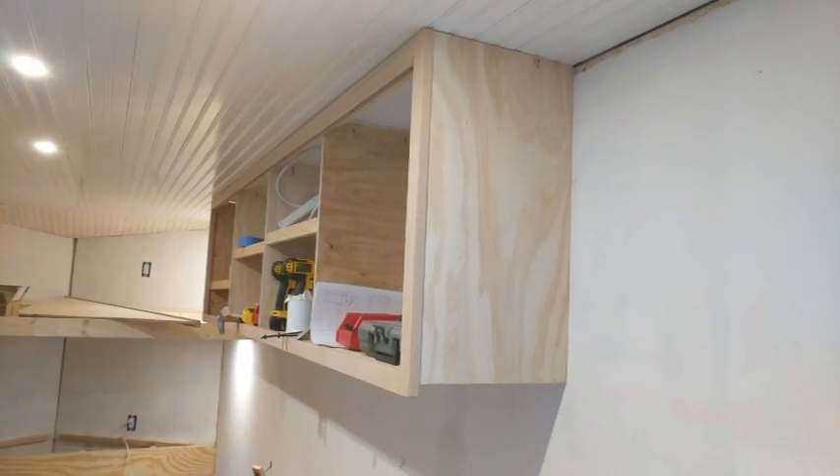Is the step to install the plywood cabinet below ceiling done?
Yes.